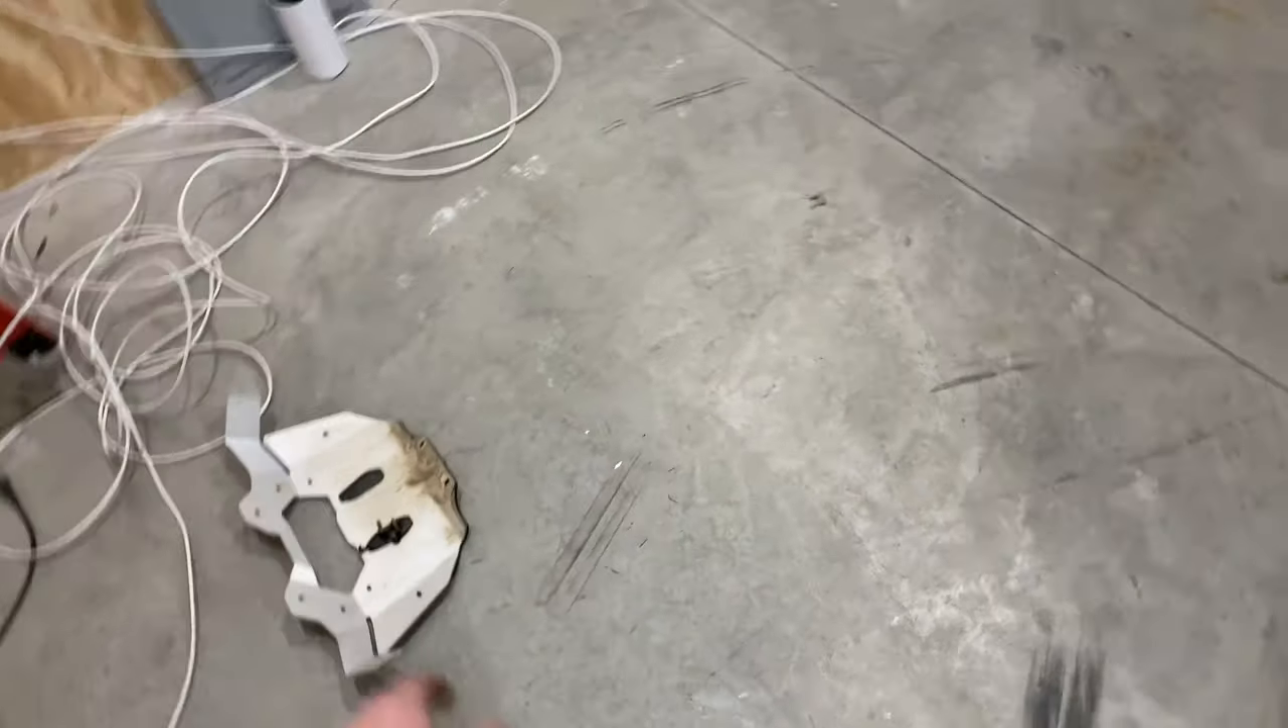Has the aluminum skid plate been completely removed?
Yes.